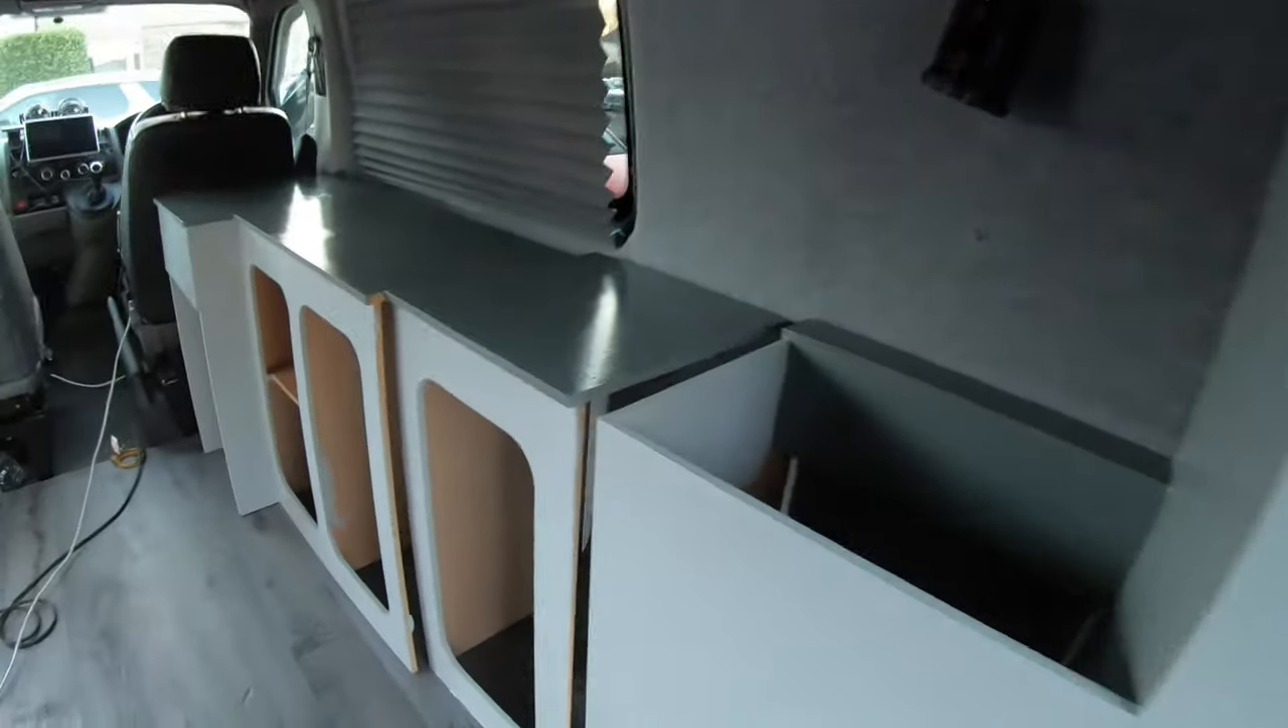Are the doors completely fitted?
No.